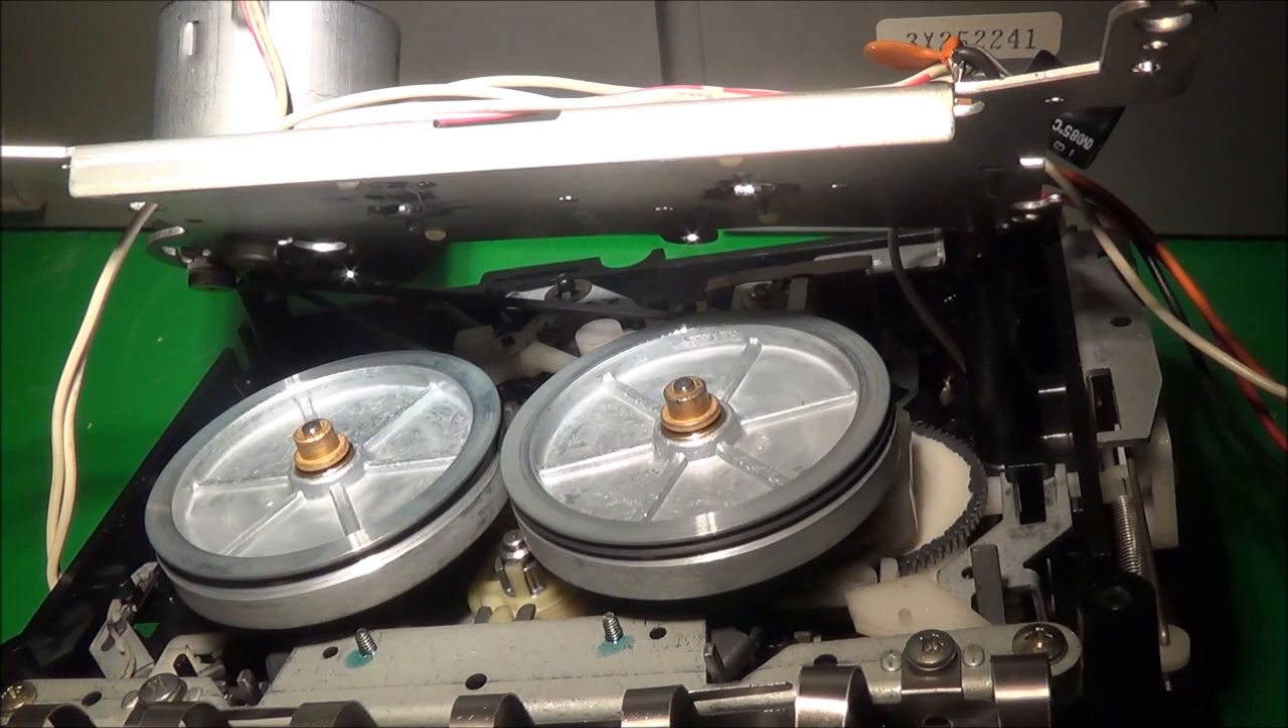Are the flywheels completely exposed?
Yes.